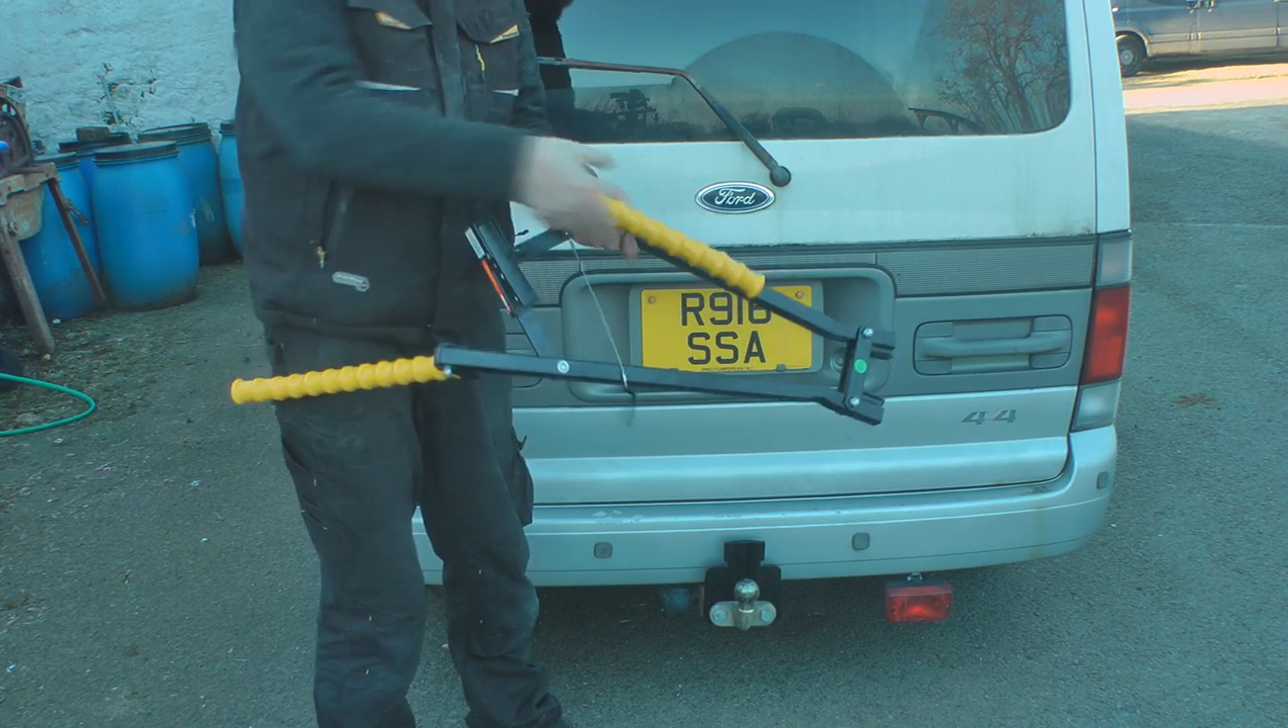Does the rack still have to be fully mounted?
Yes.